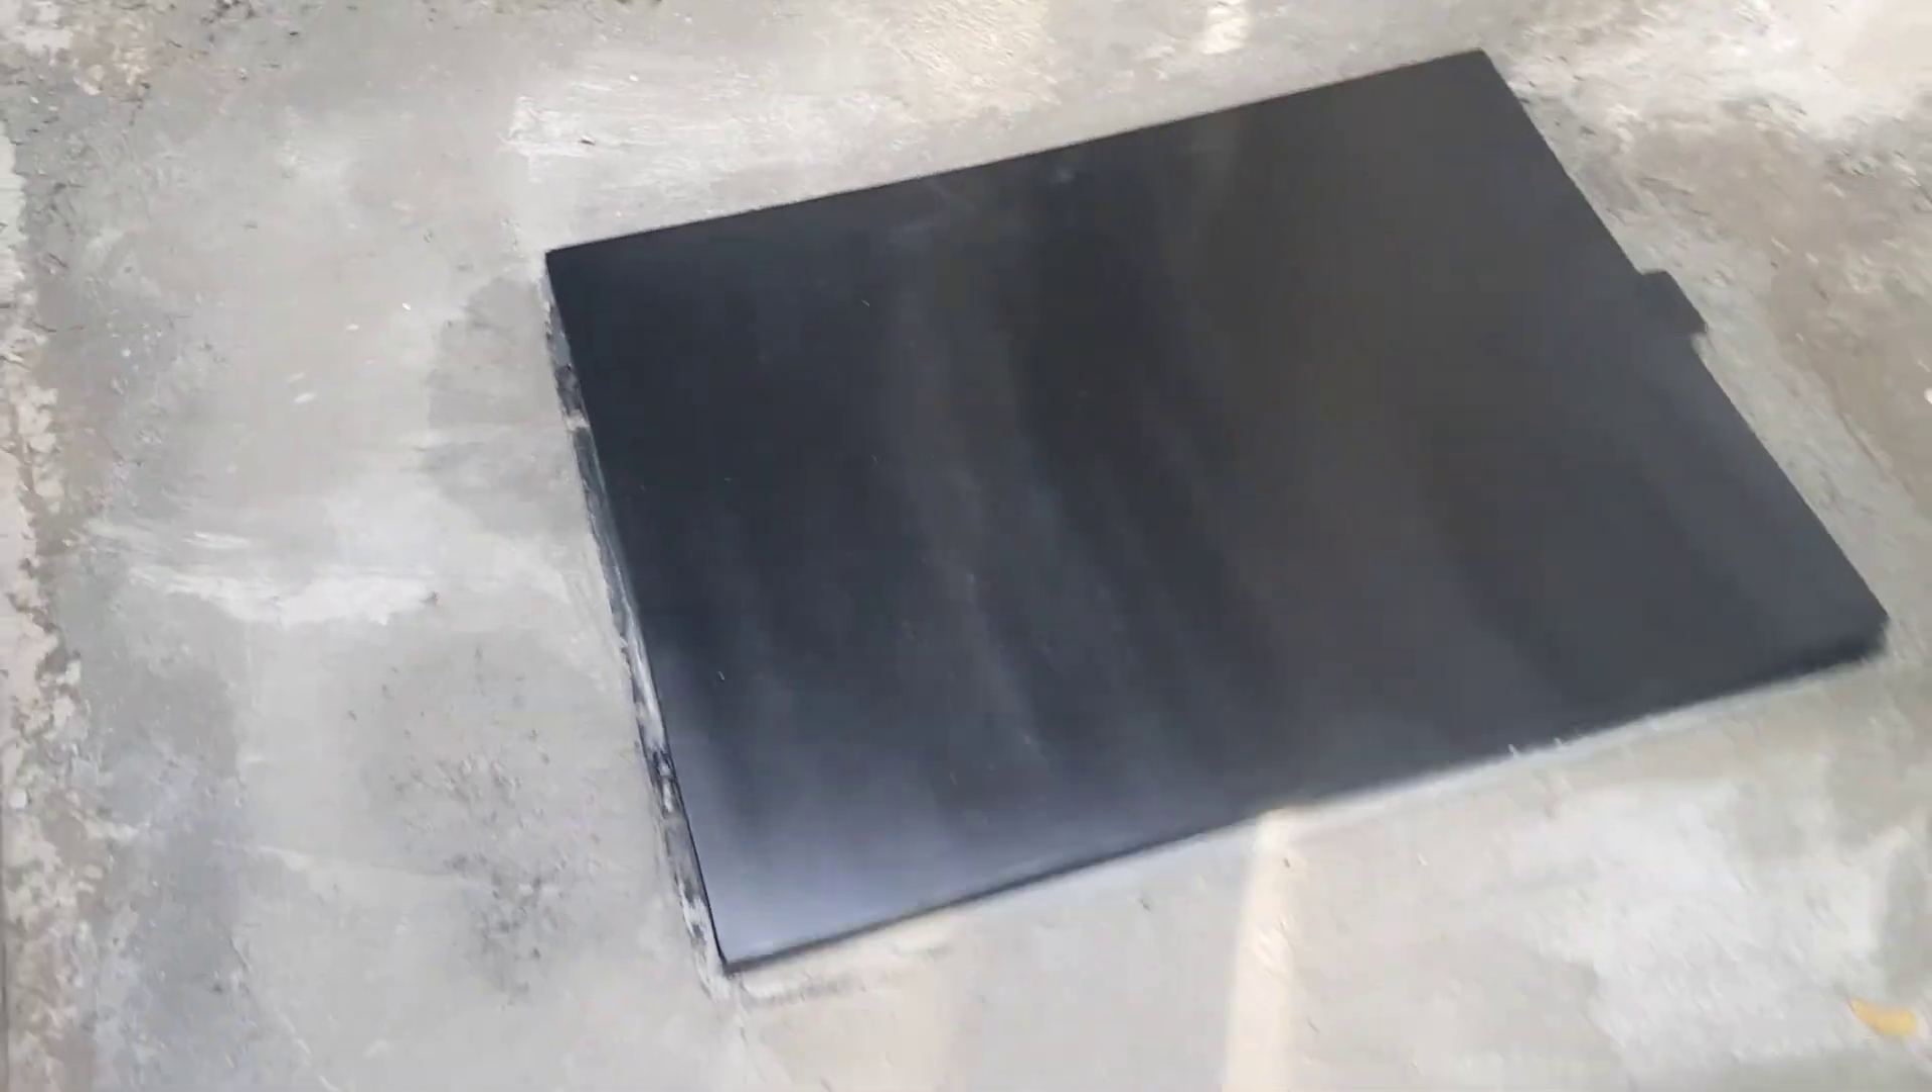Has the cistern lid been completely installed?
Yes.